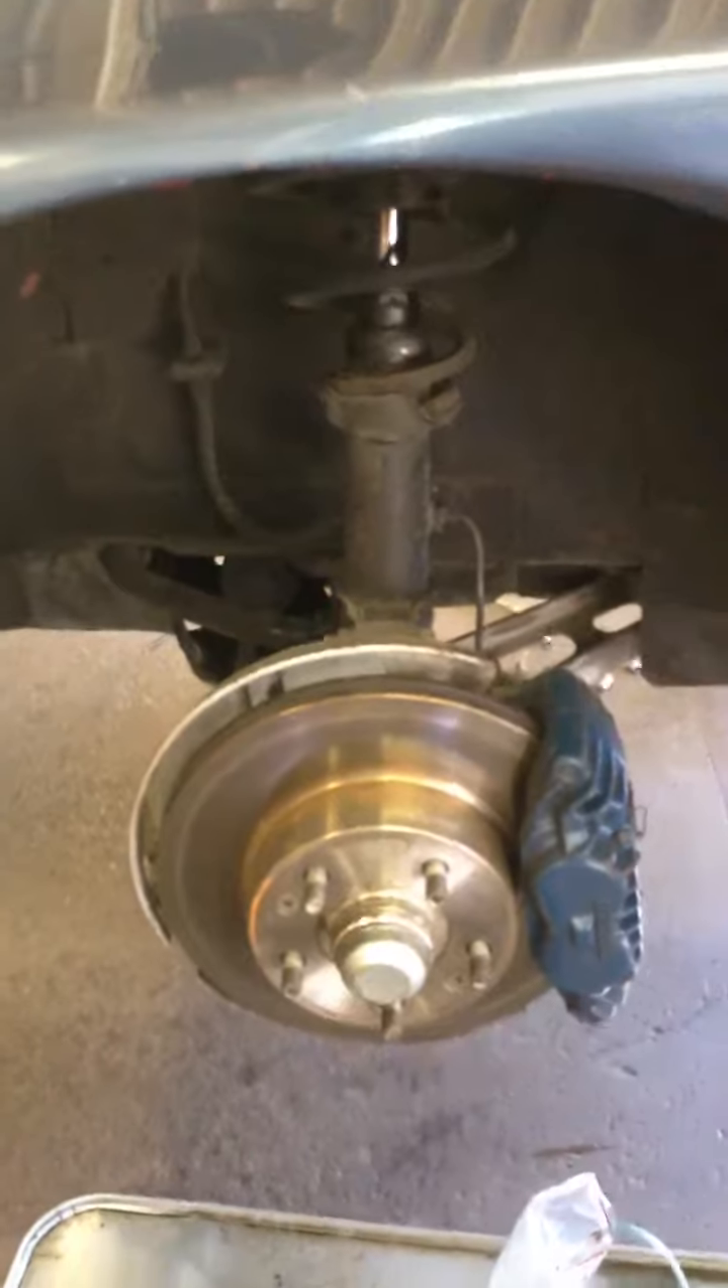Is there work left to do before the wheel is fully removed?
No.